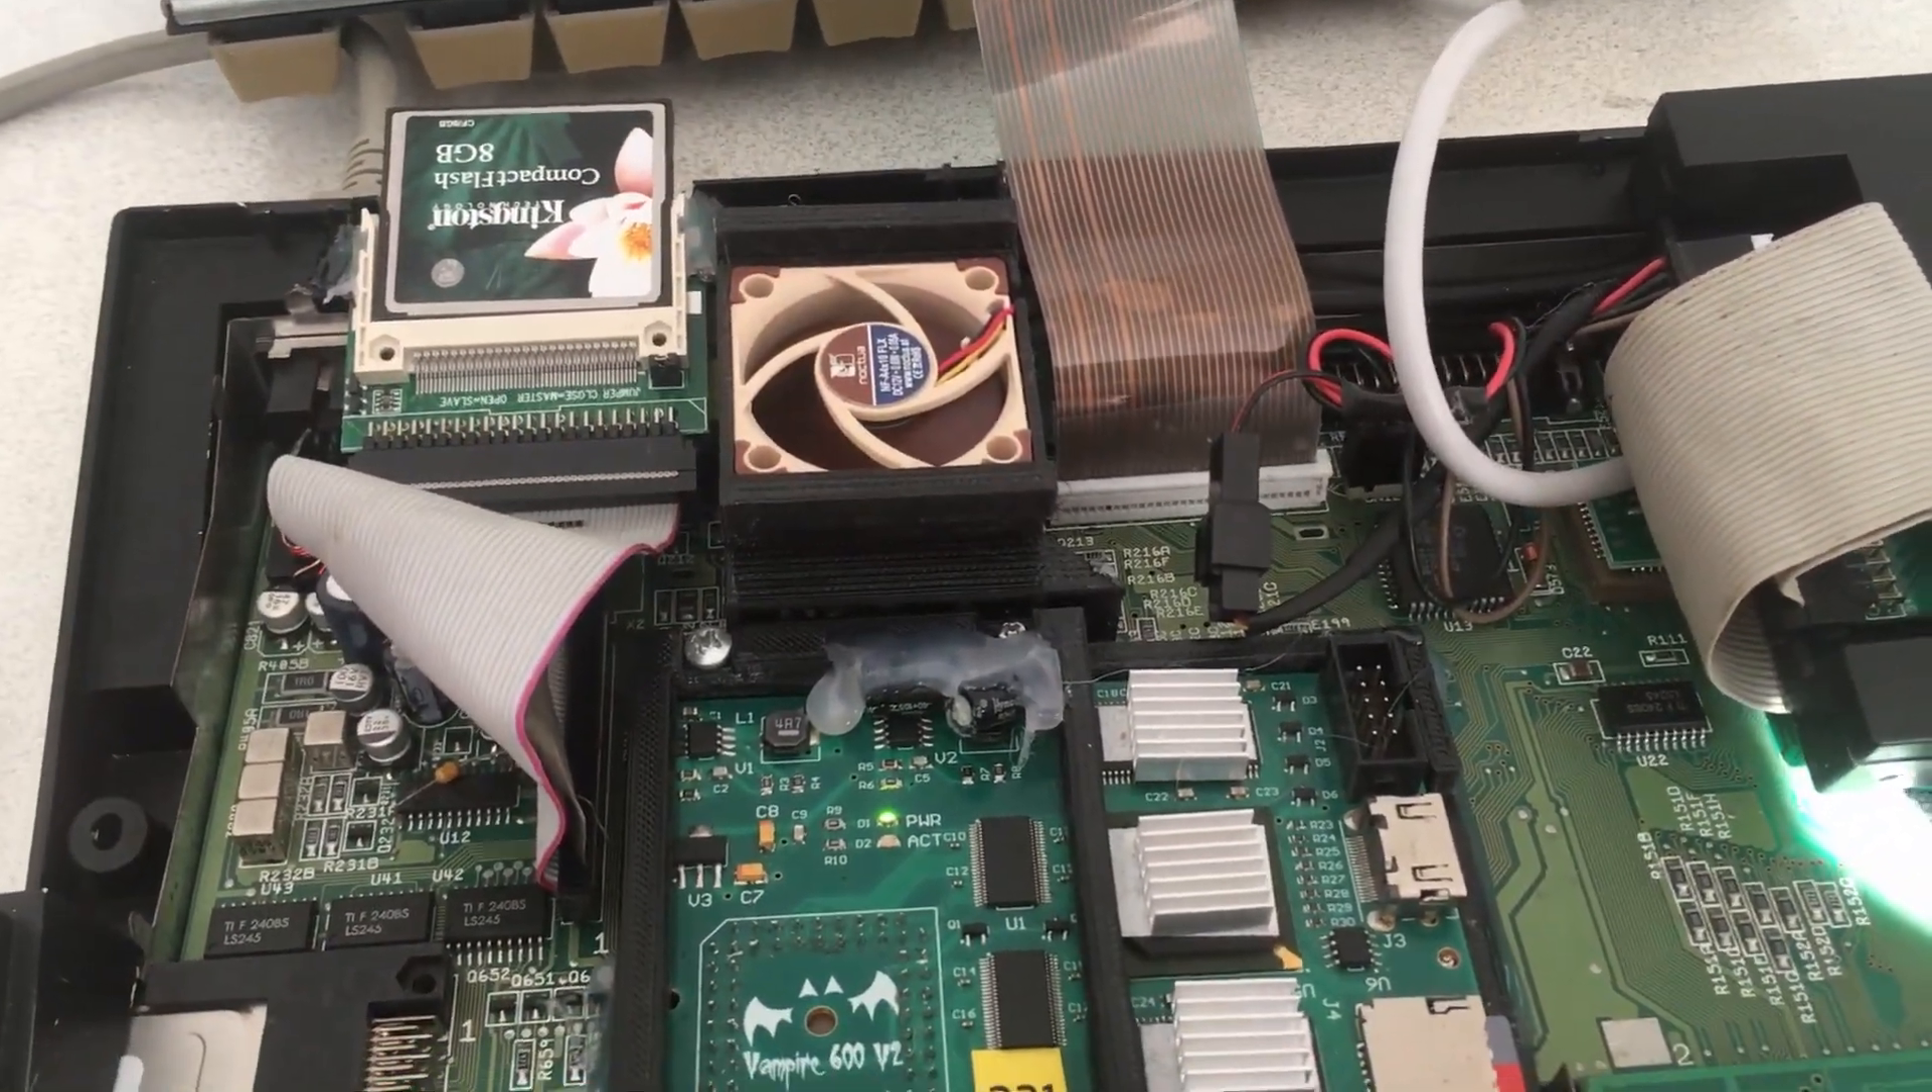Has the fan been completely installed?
Yes.